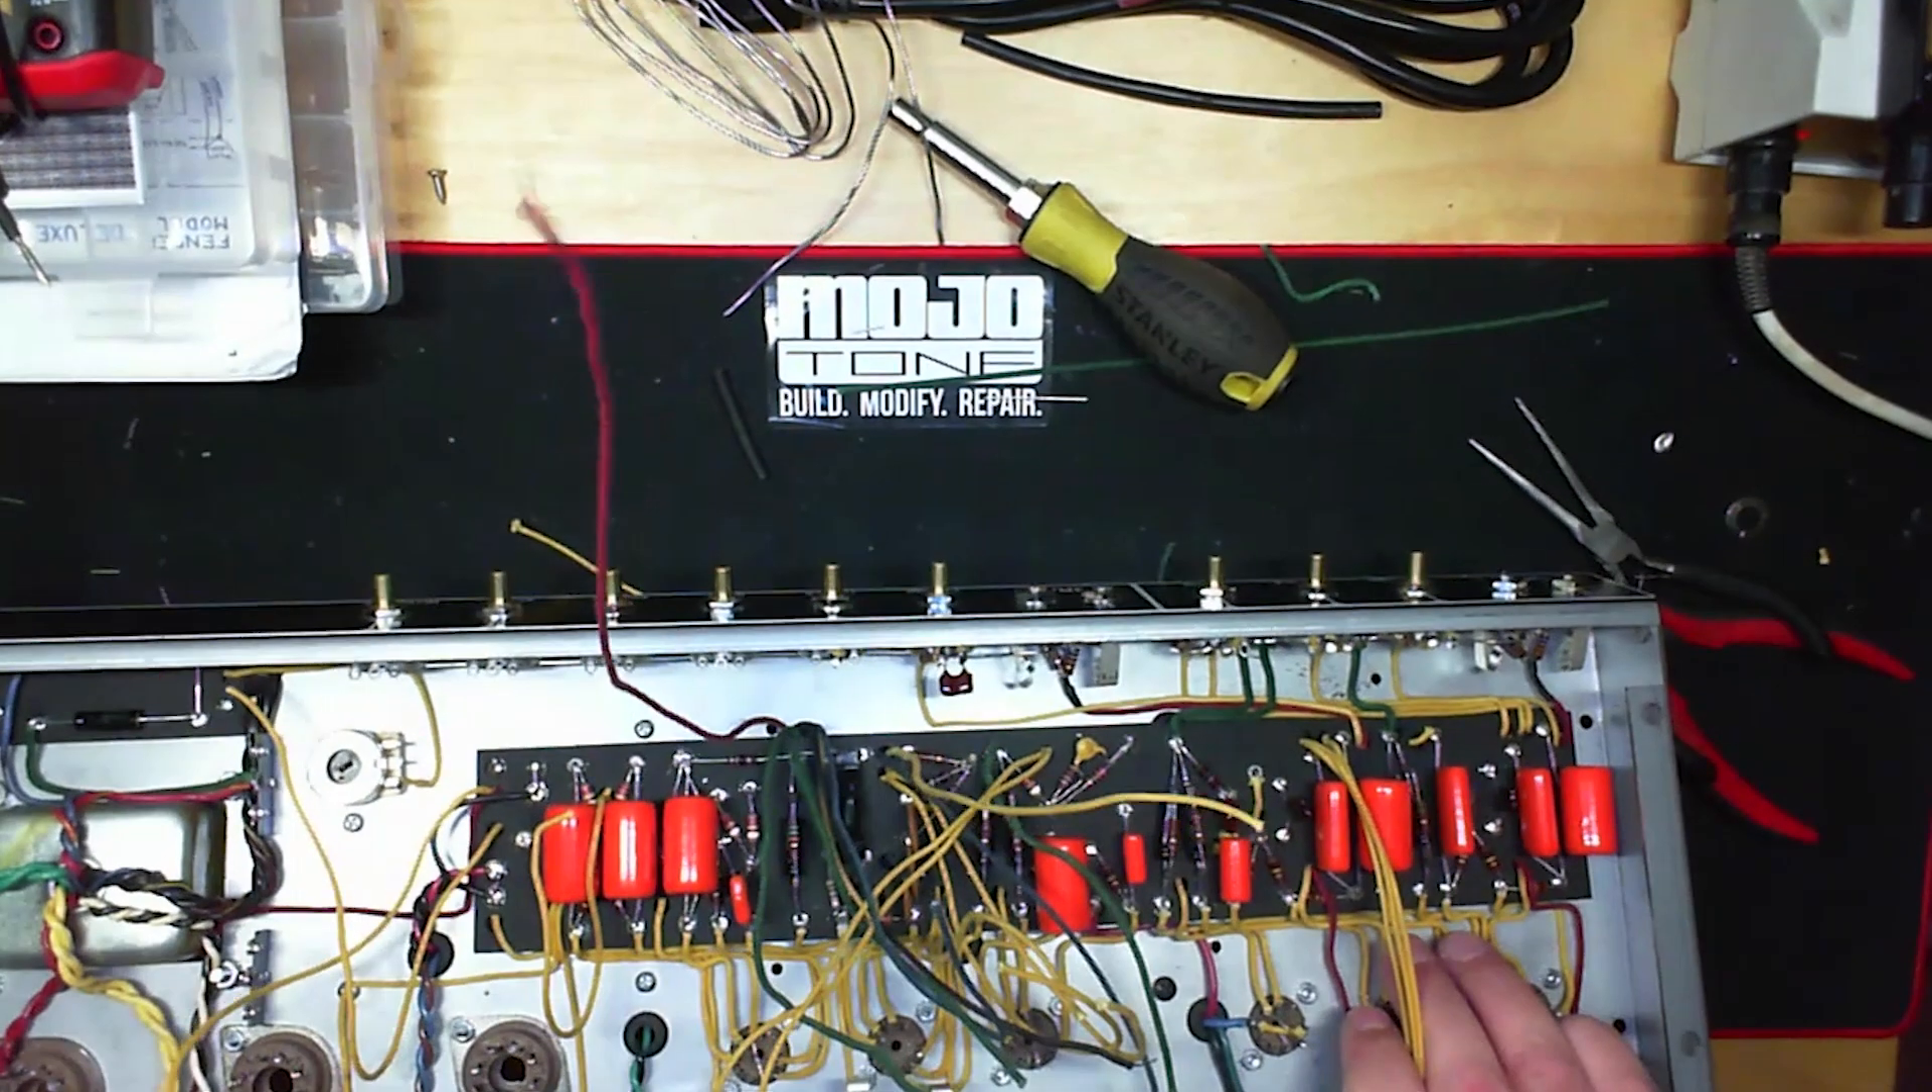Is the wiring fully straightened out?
No.